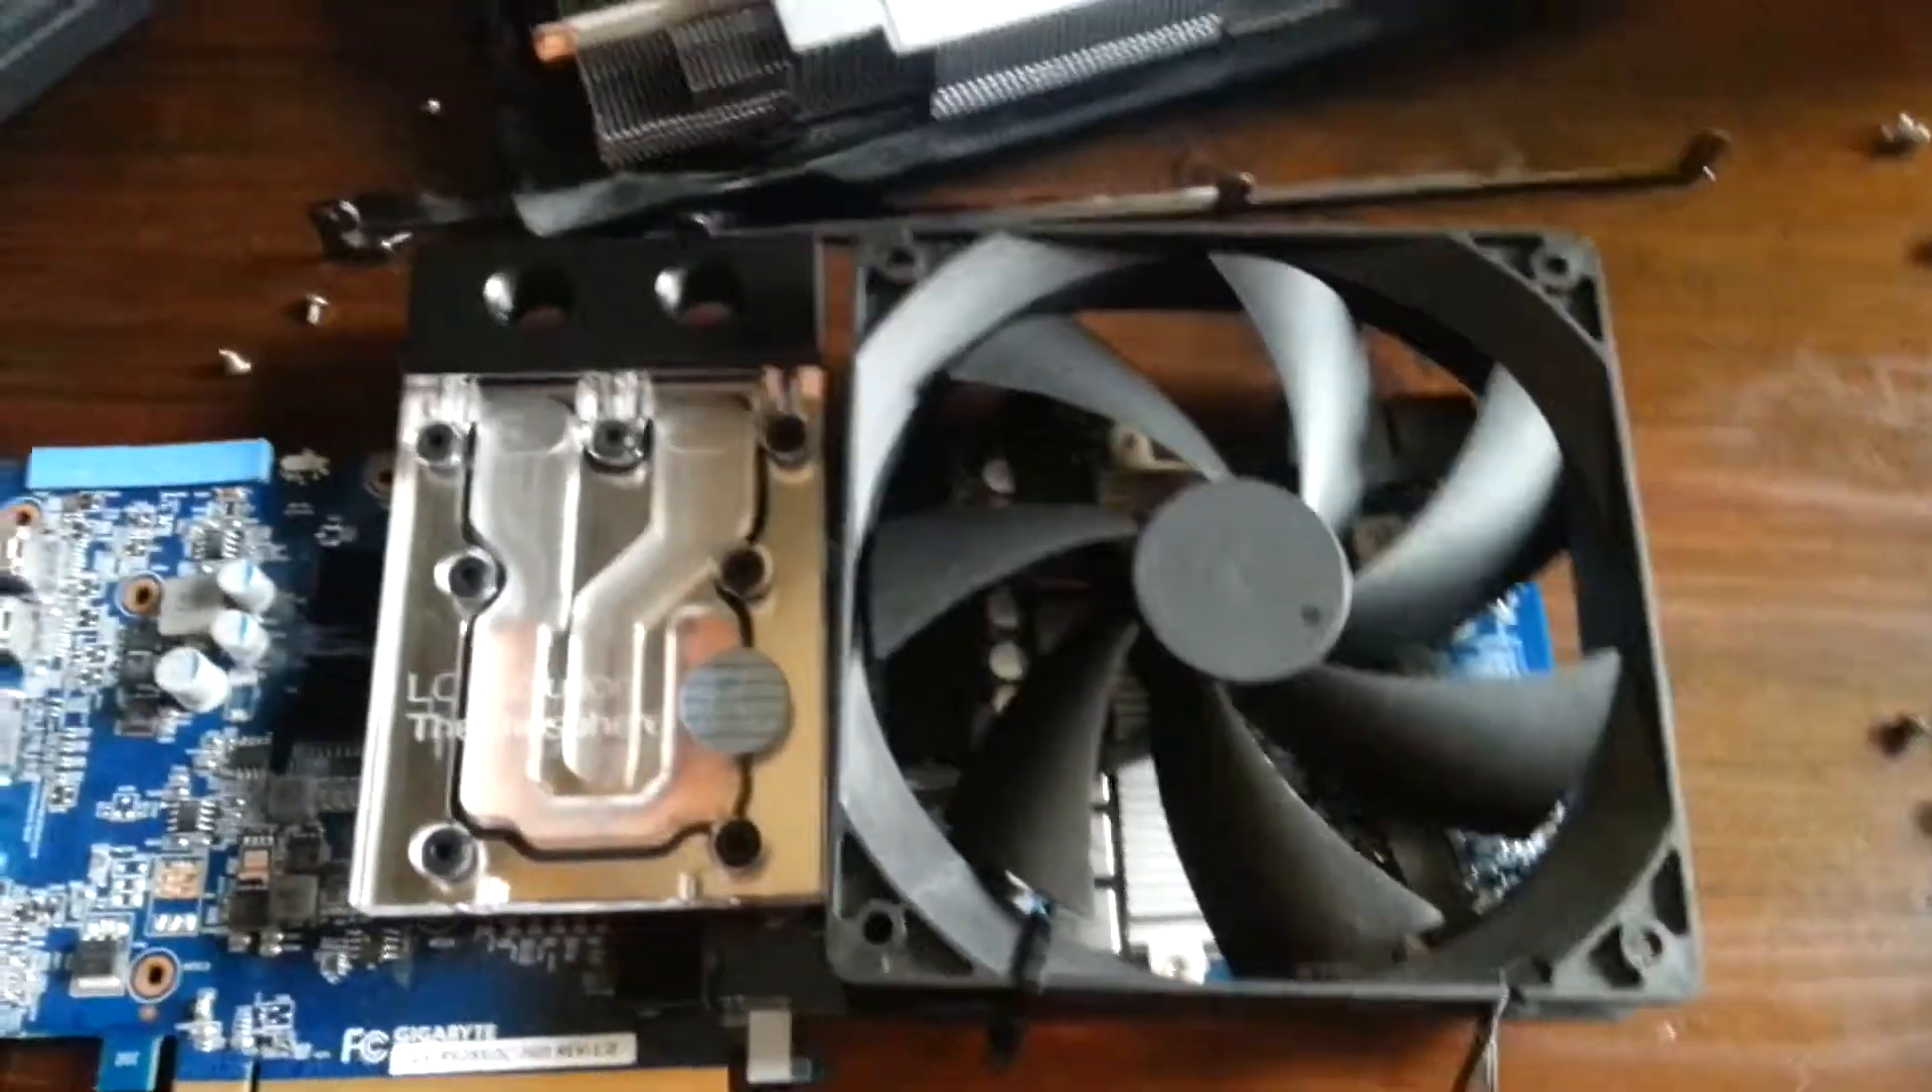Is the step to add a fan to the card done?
Yes.